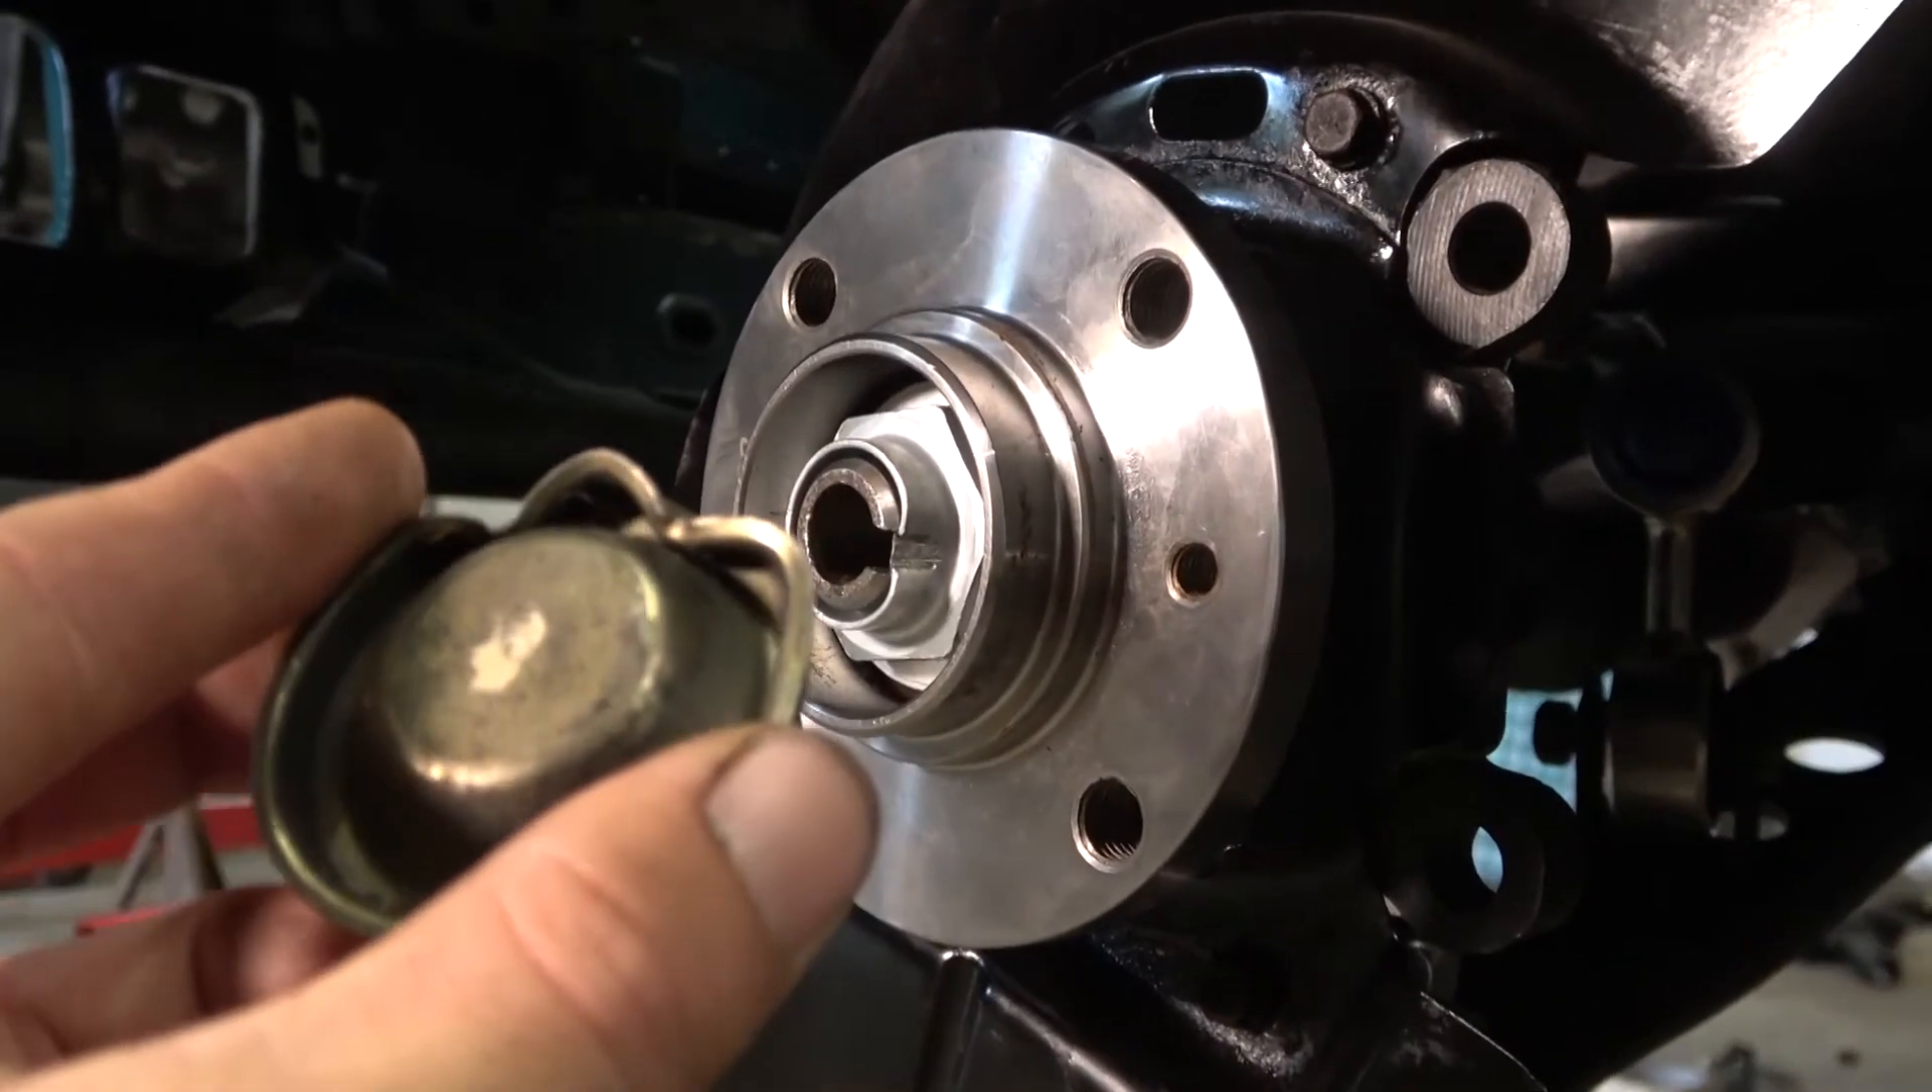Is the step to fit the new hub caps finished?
No.